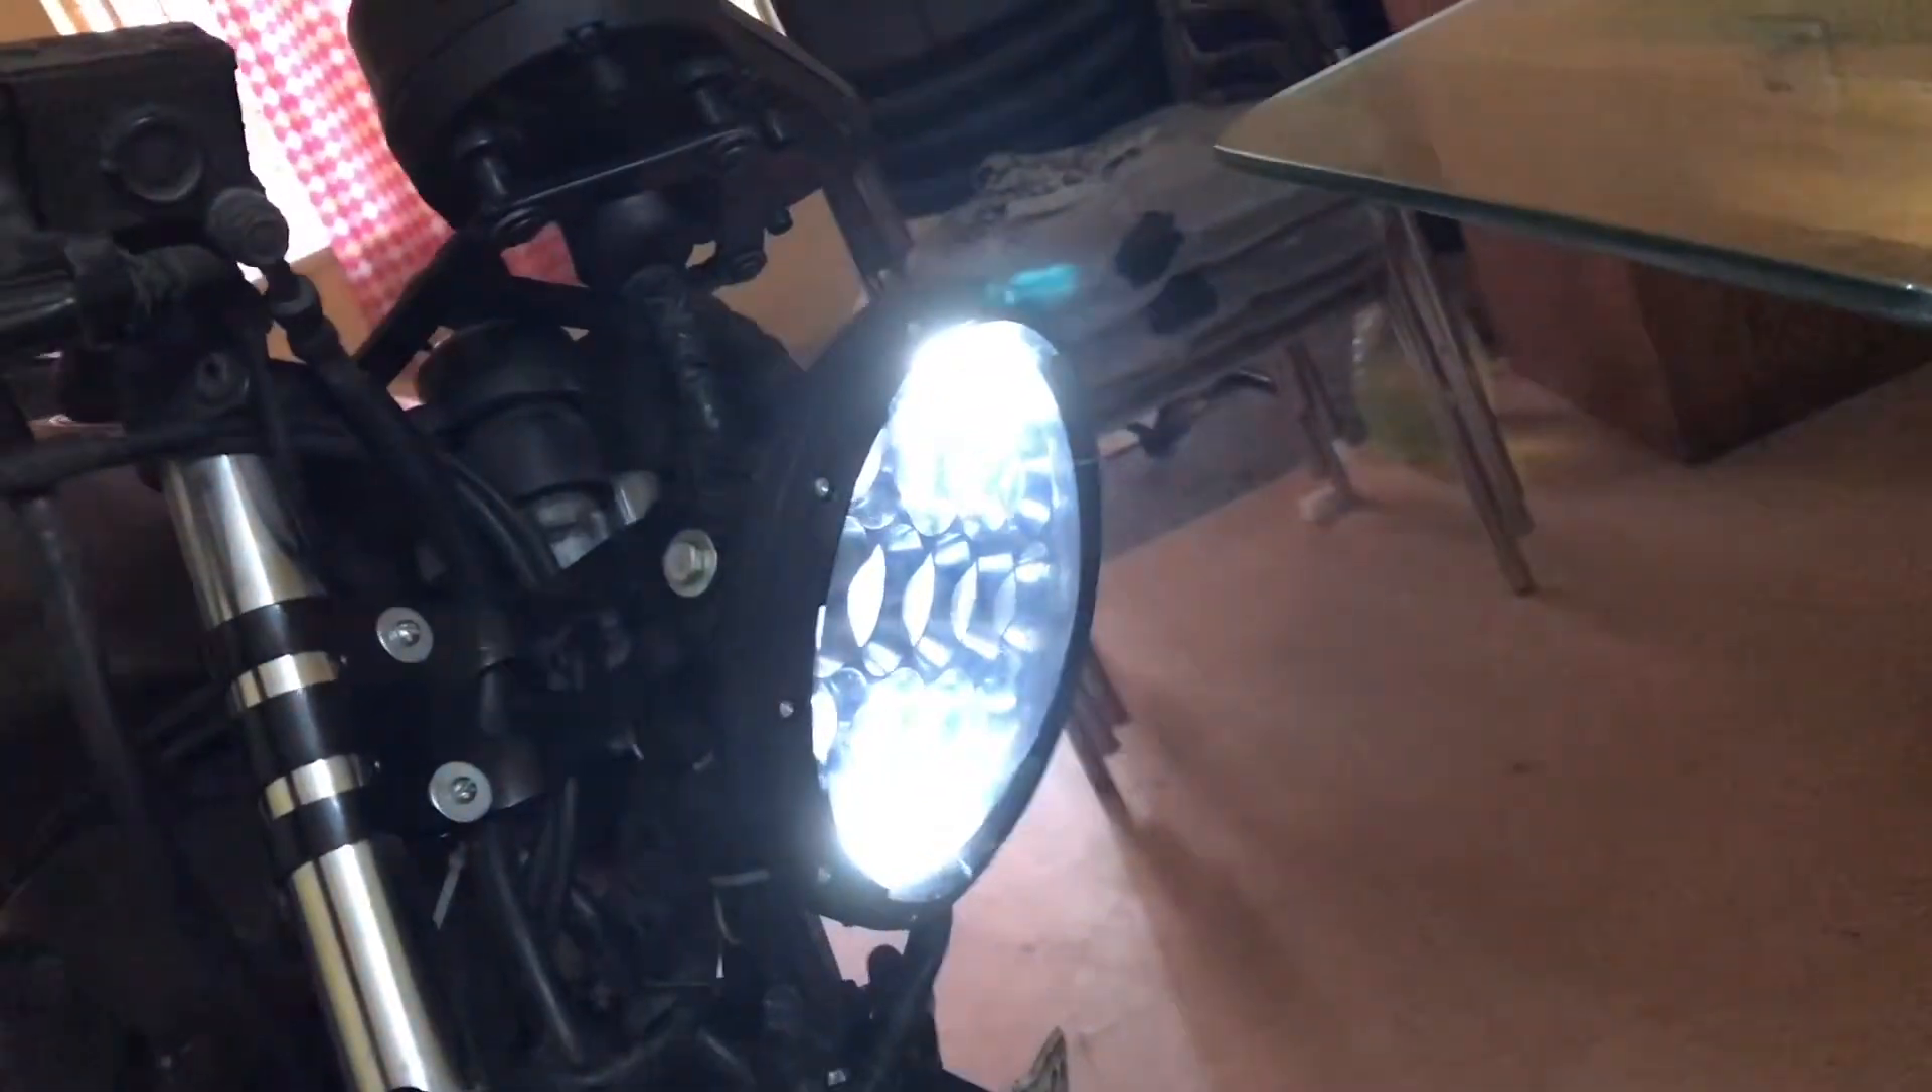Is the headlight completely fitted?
Yes.